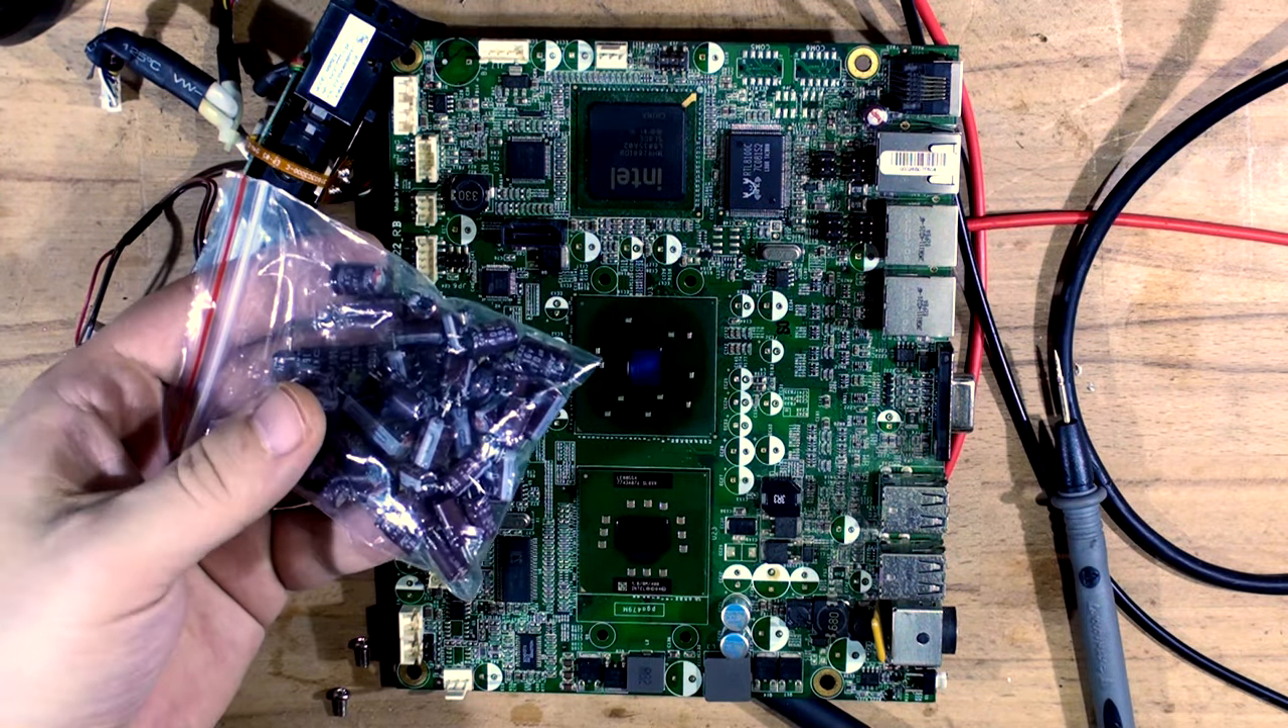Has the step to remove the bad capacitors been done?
Yes.